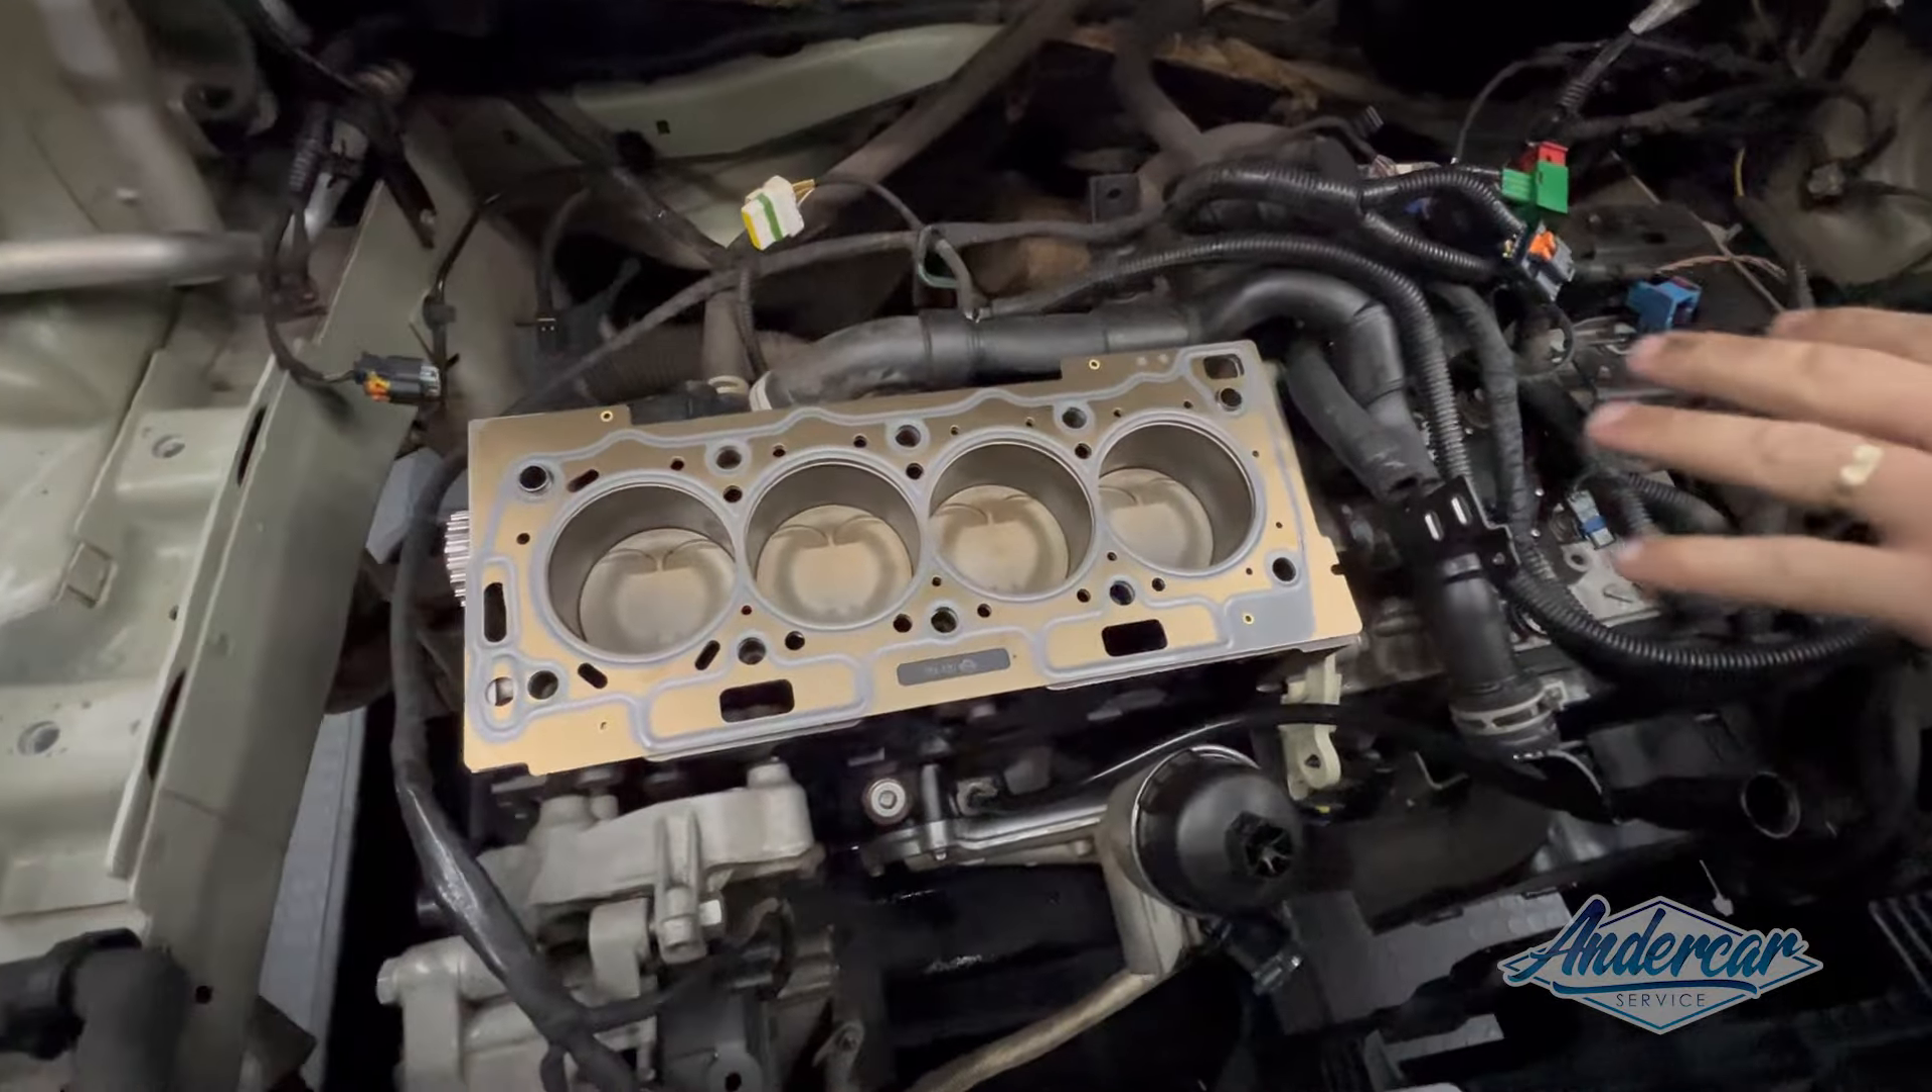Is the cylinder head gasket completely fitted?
Yes.